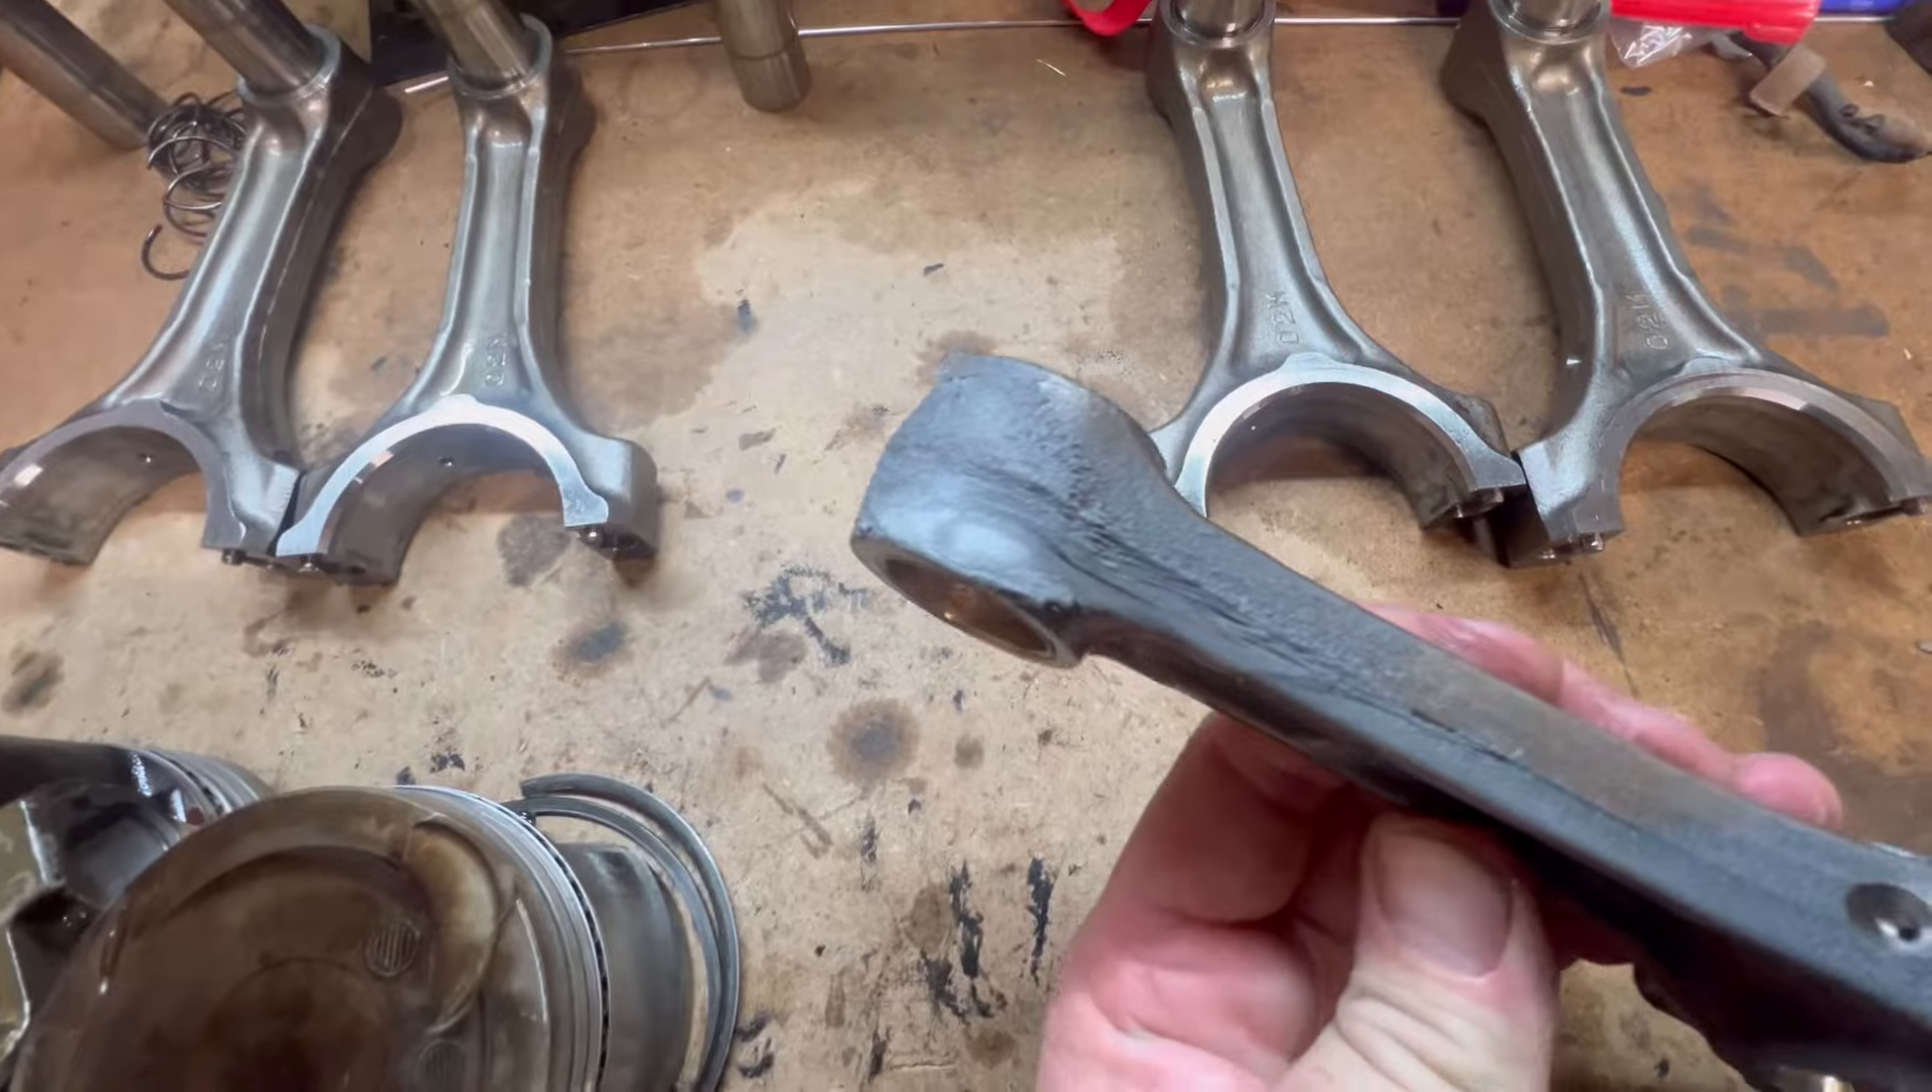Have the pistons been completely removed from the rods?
Yes.